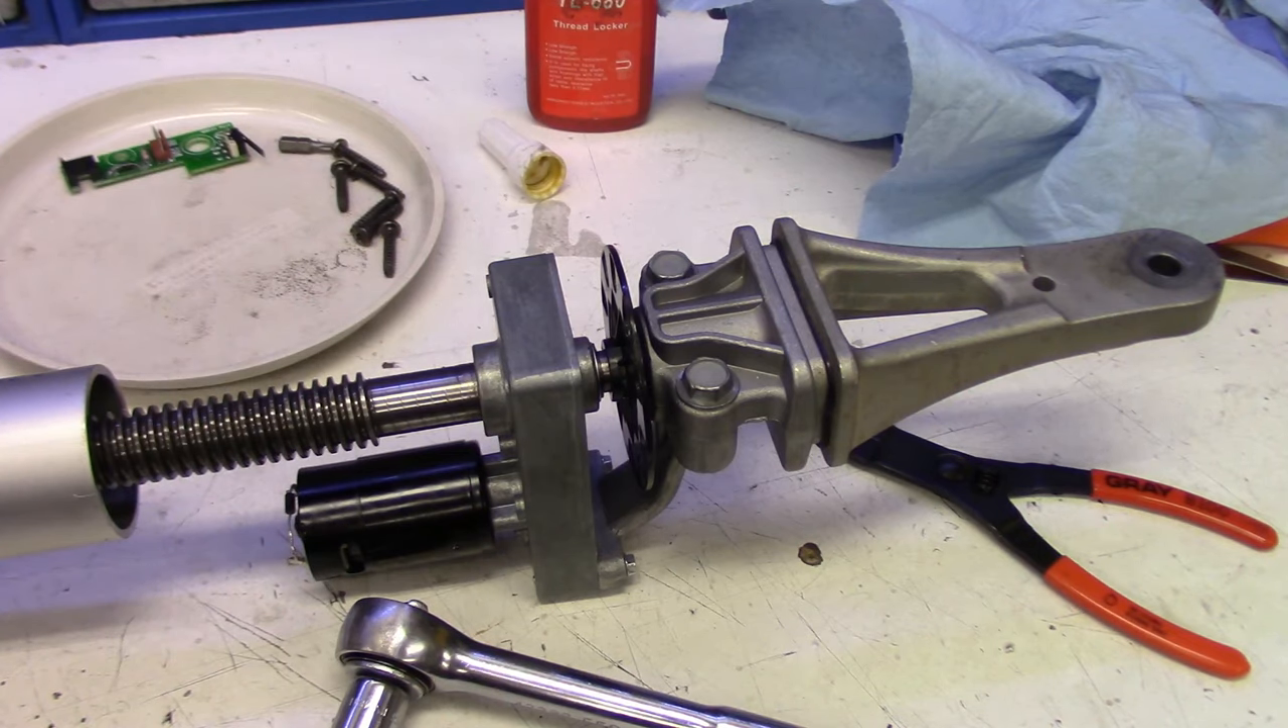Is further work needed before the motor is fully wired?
Yes.